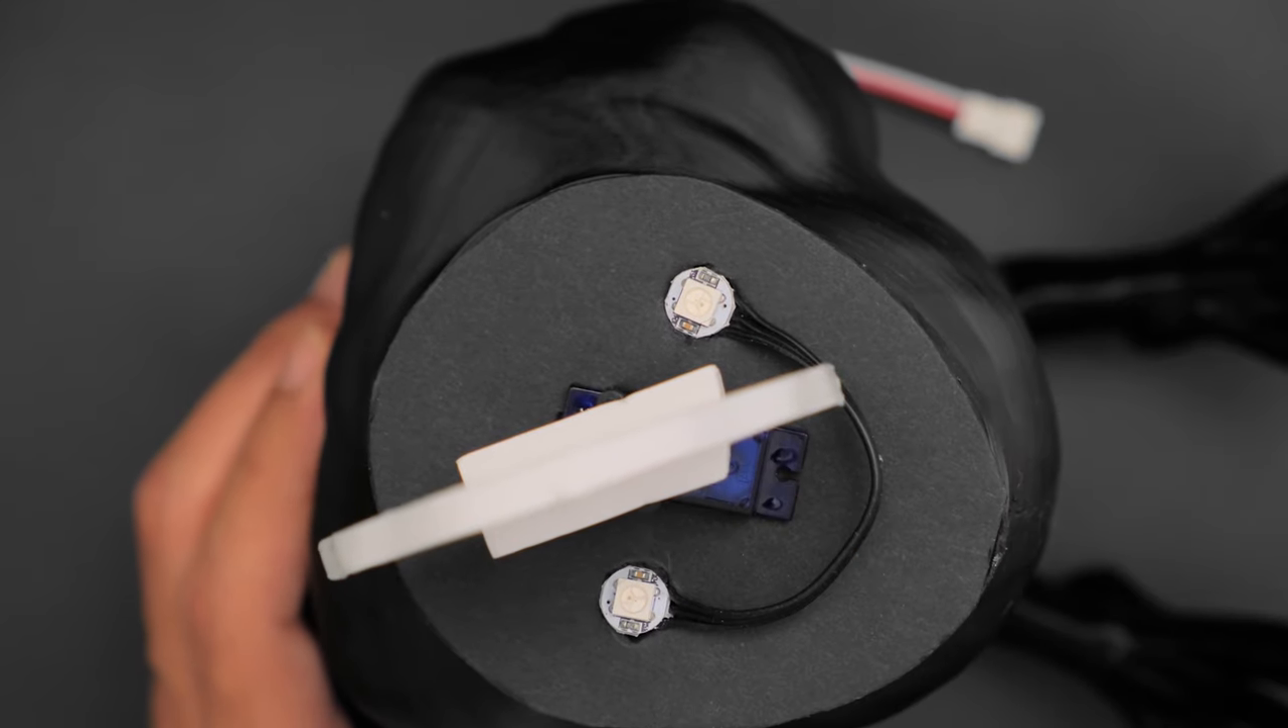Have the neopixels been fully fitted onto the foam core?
Yes.